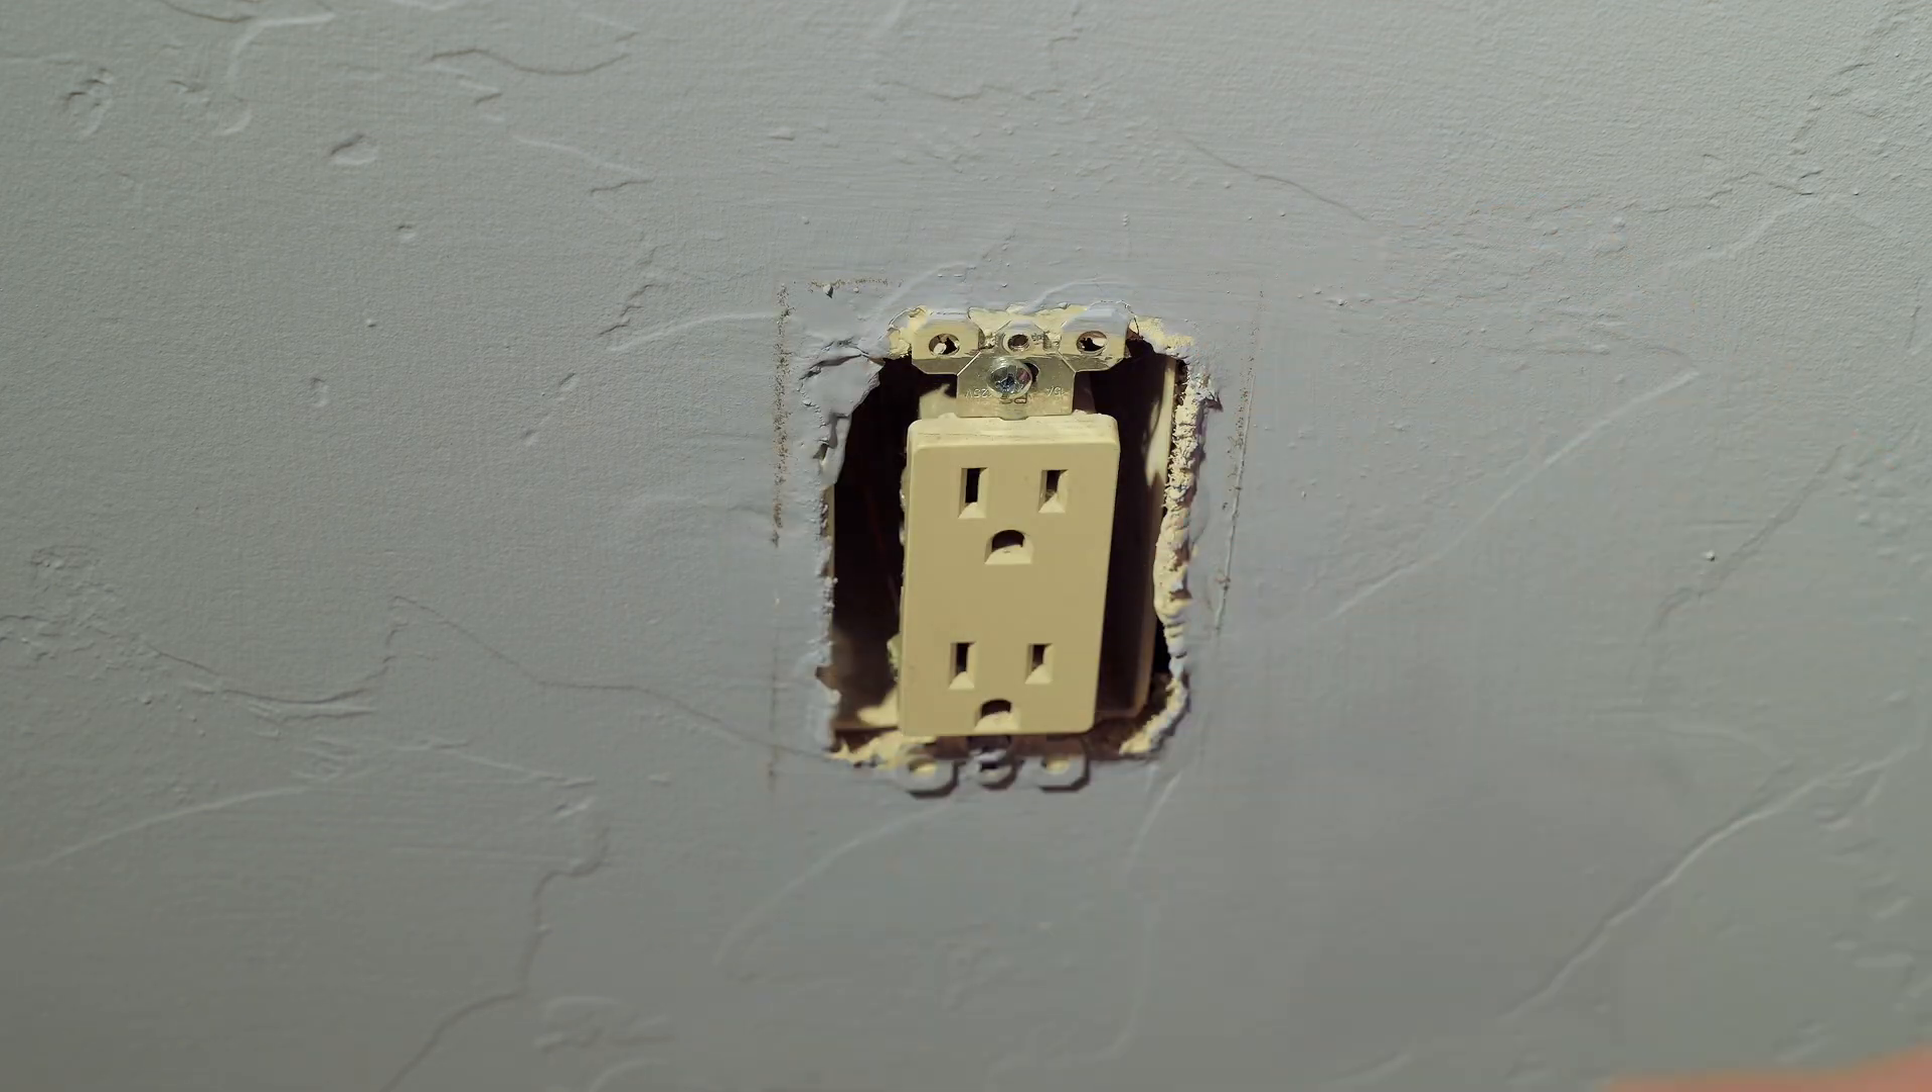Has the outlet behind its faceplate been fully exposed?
Yes.